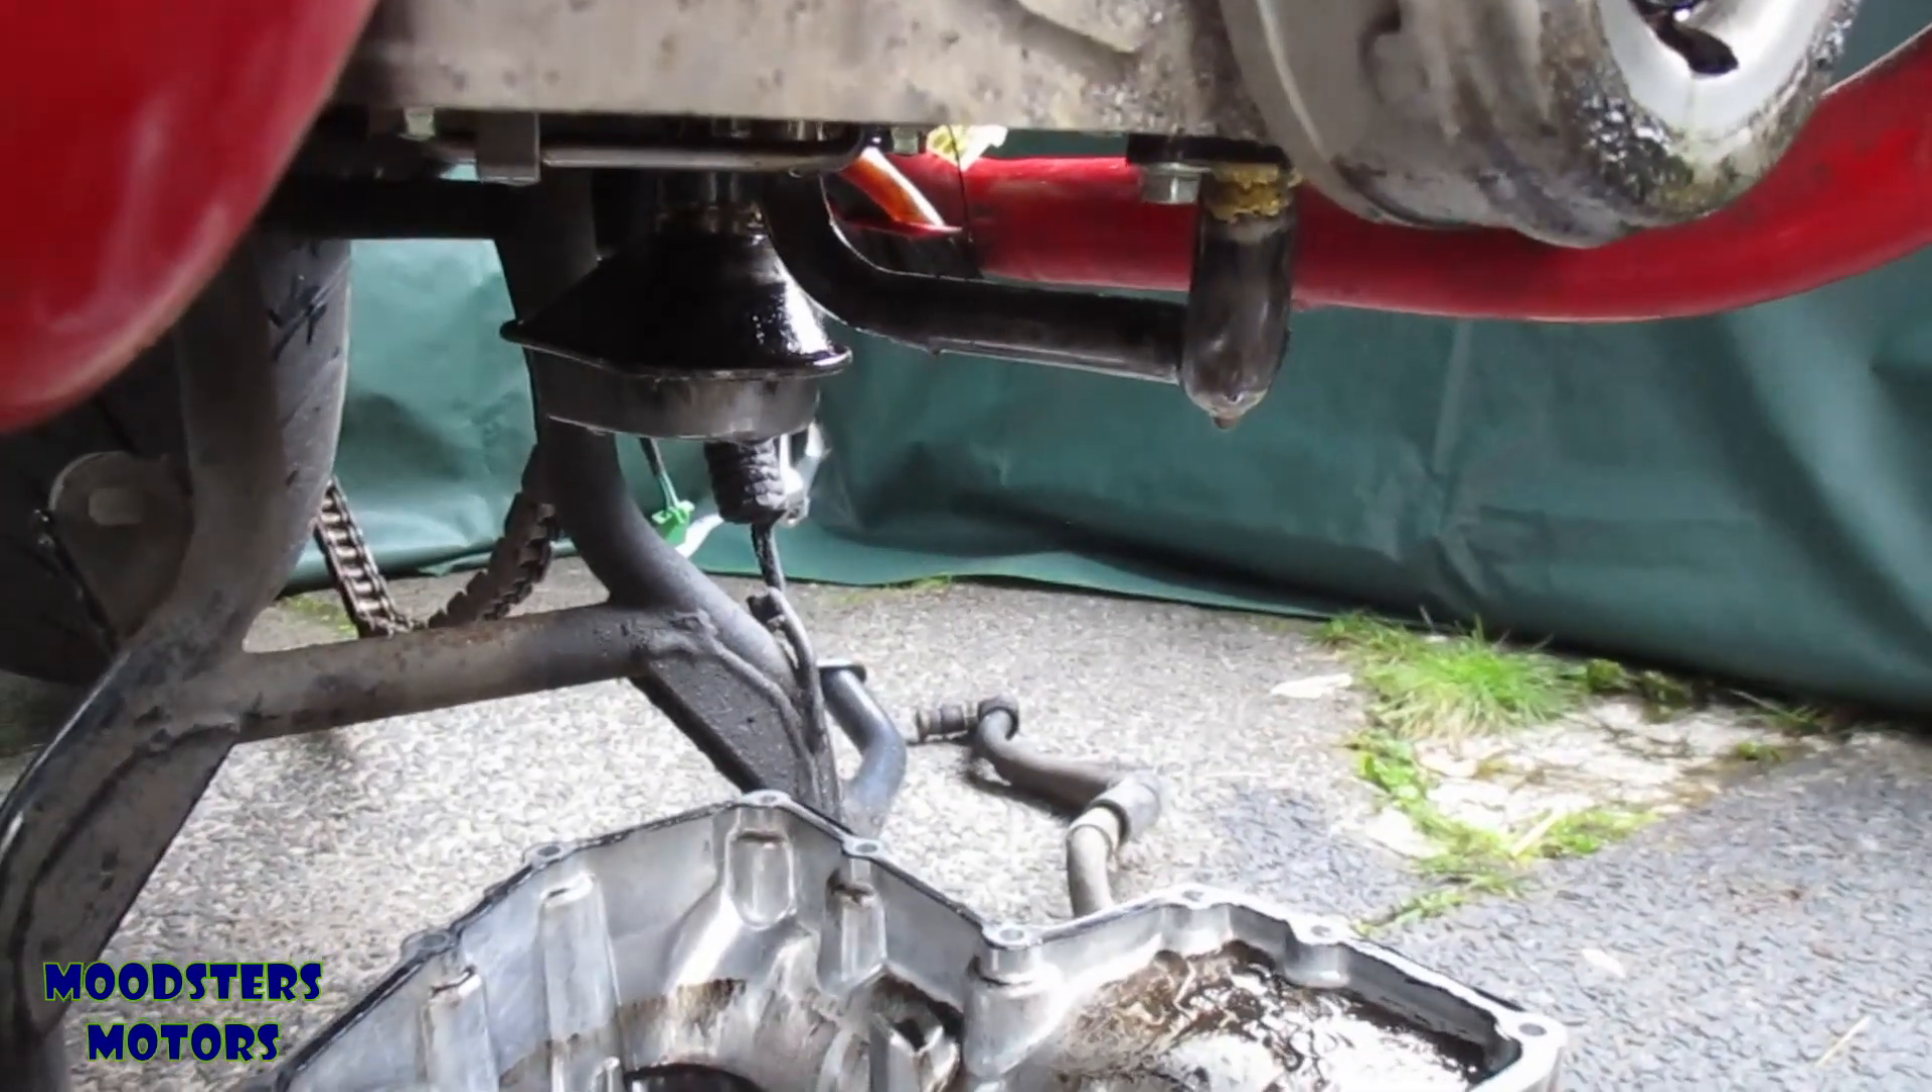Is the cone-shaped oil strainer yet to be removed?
Yes.